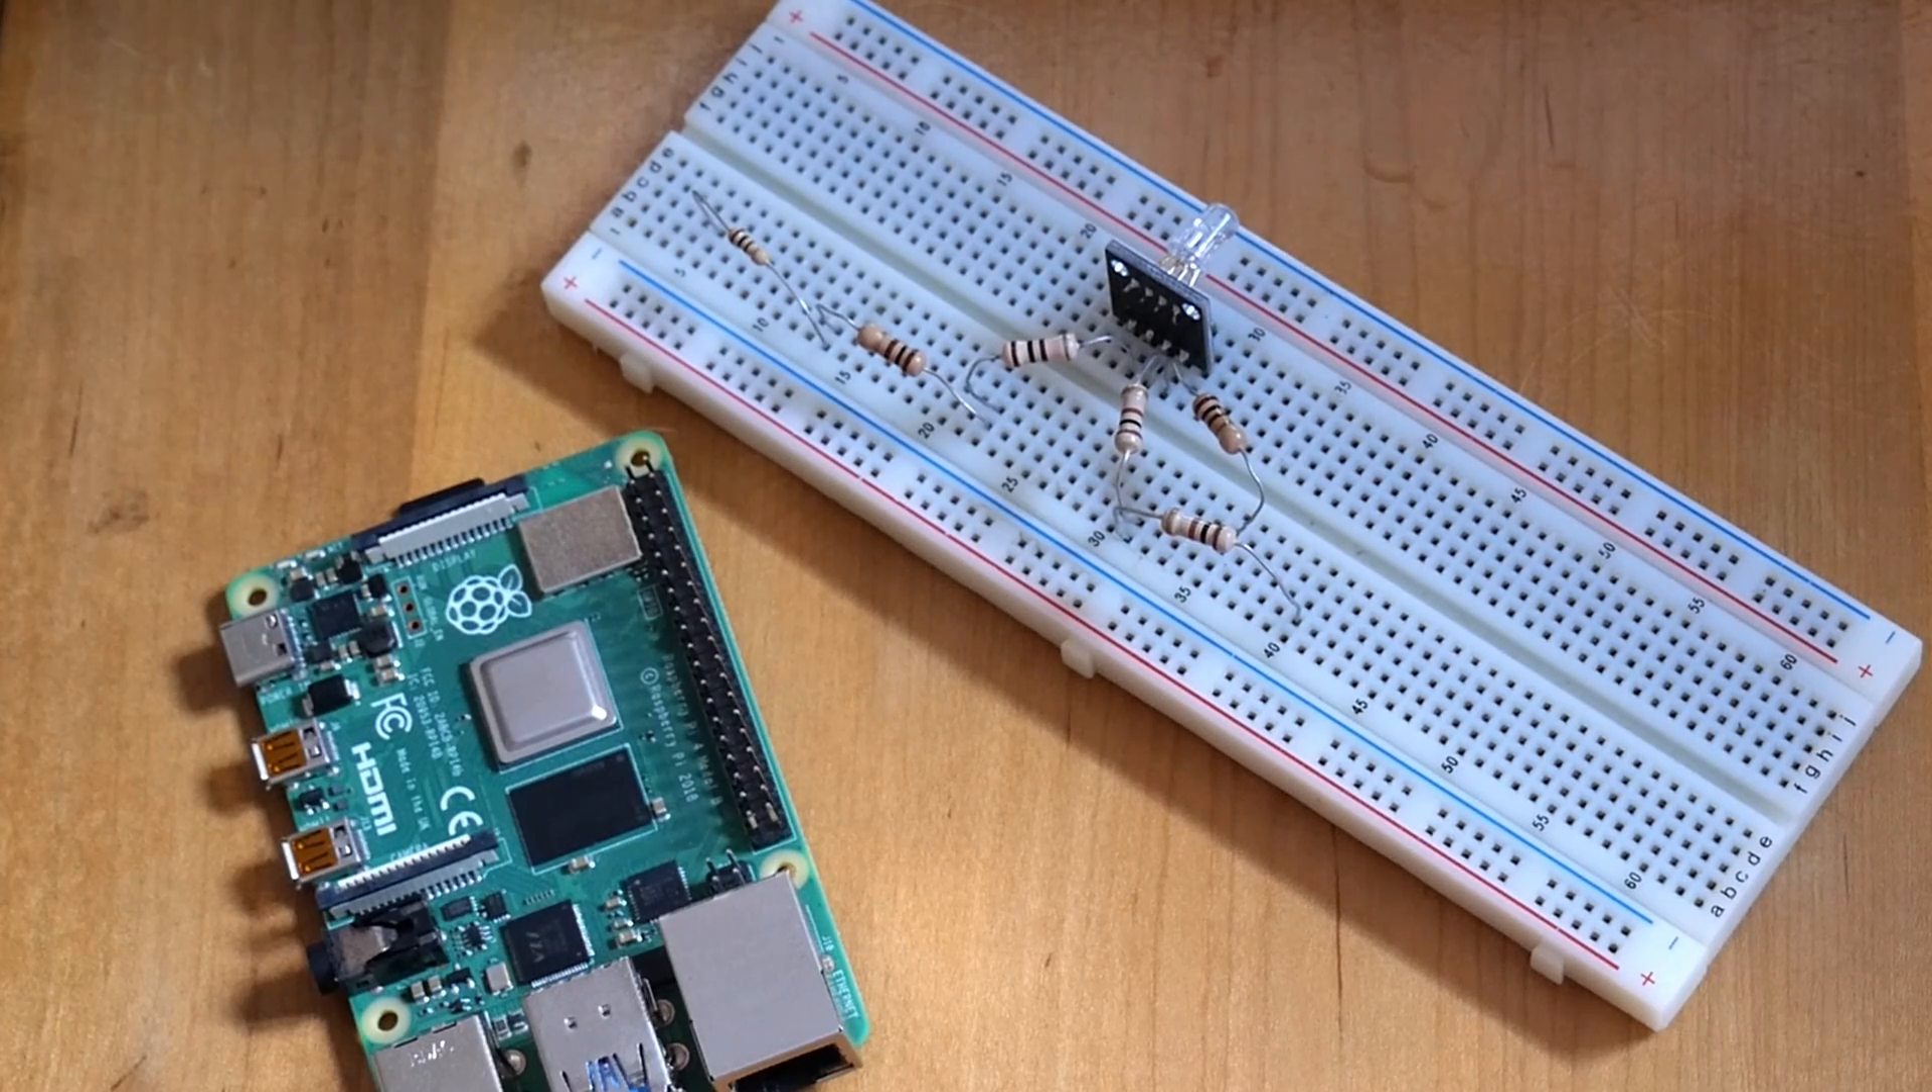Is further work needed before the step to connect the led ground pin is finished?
Yes.